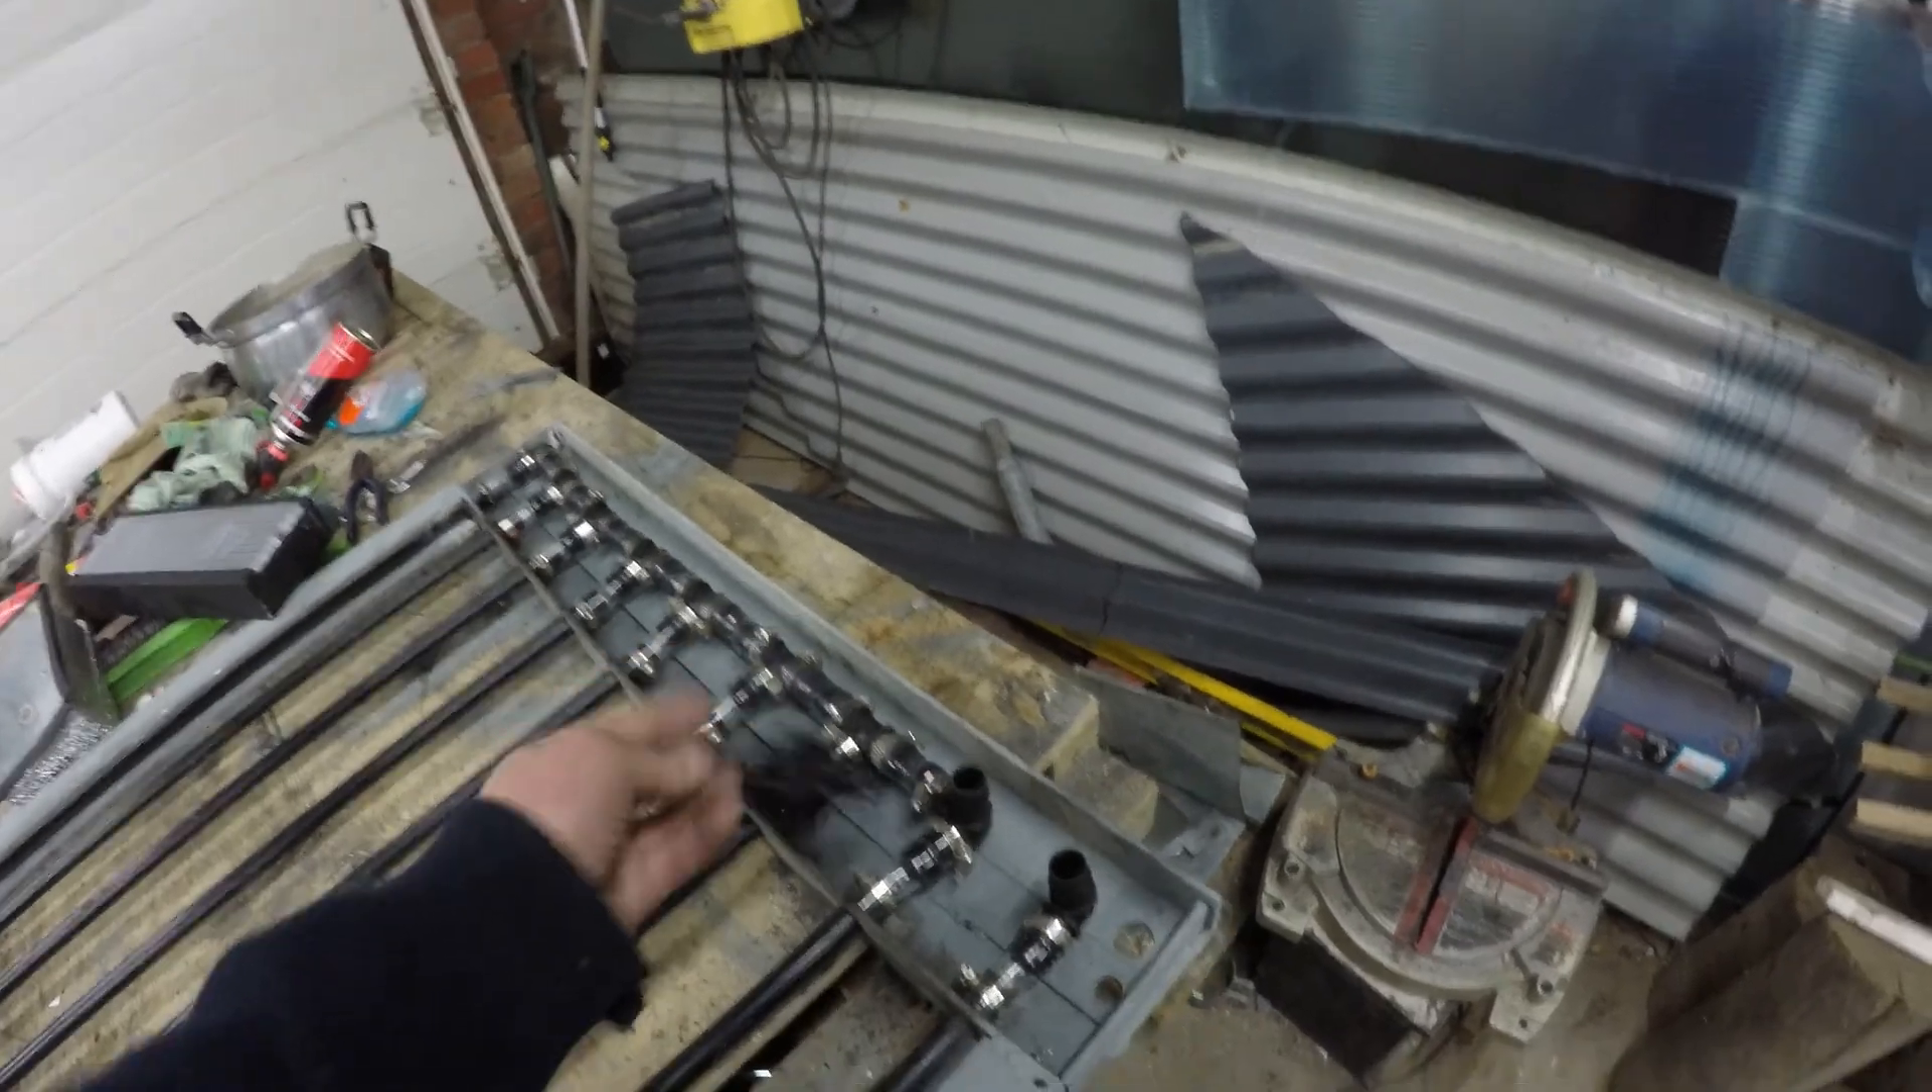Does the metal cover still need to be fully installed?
Yes.